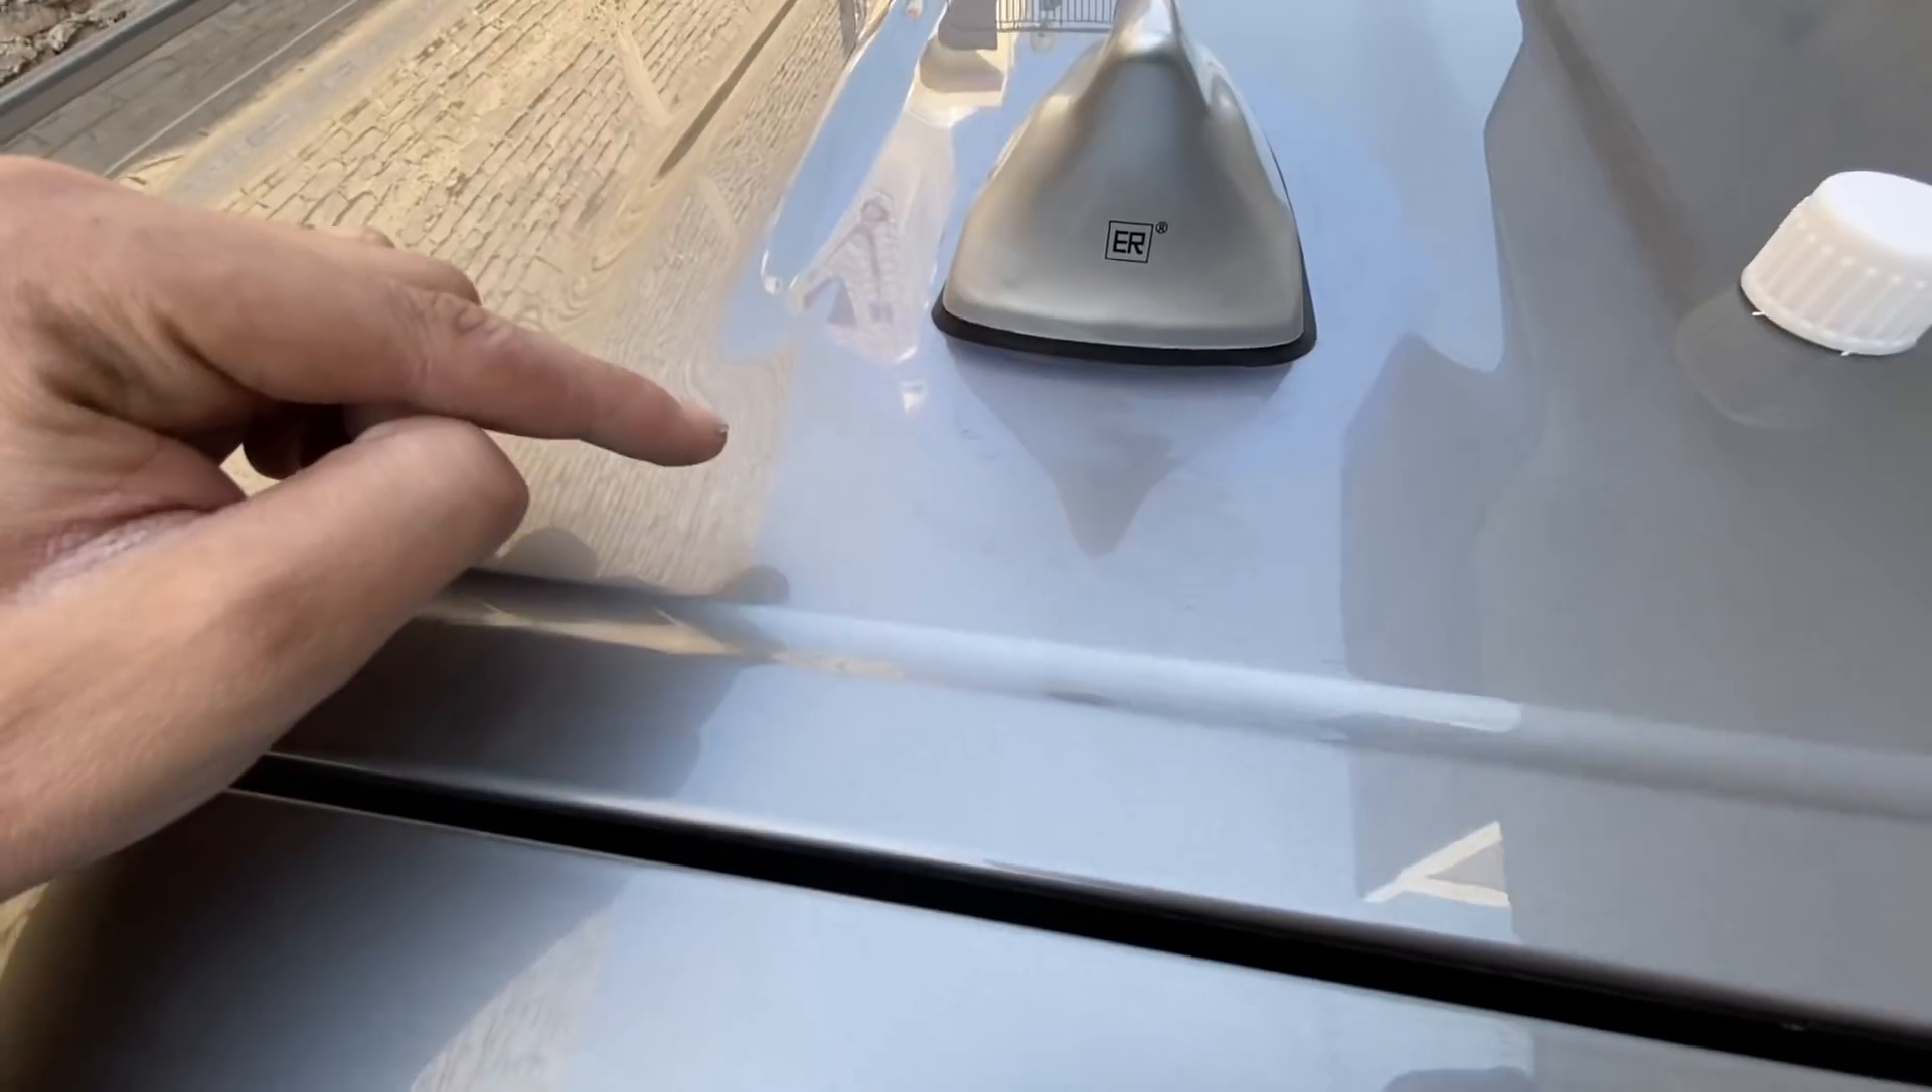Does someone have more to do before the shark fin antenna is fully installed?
No.